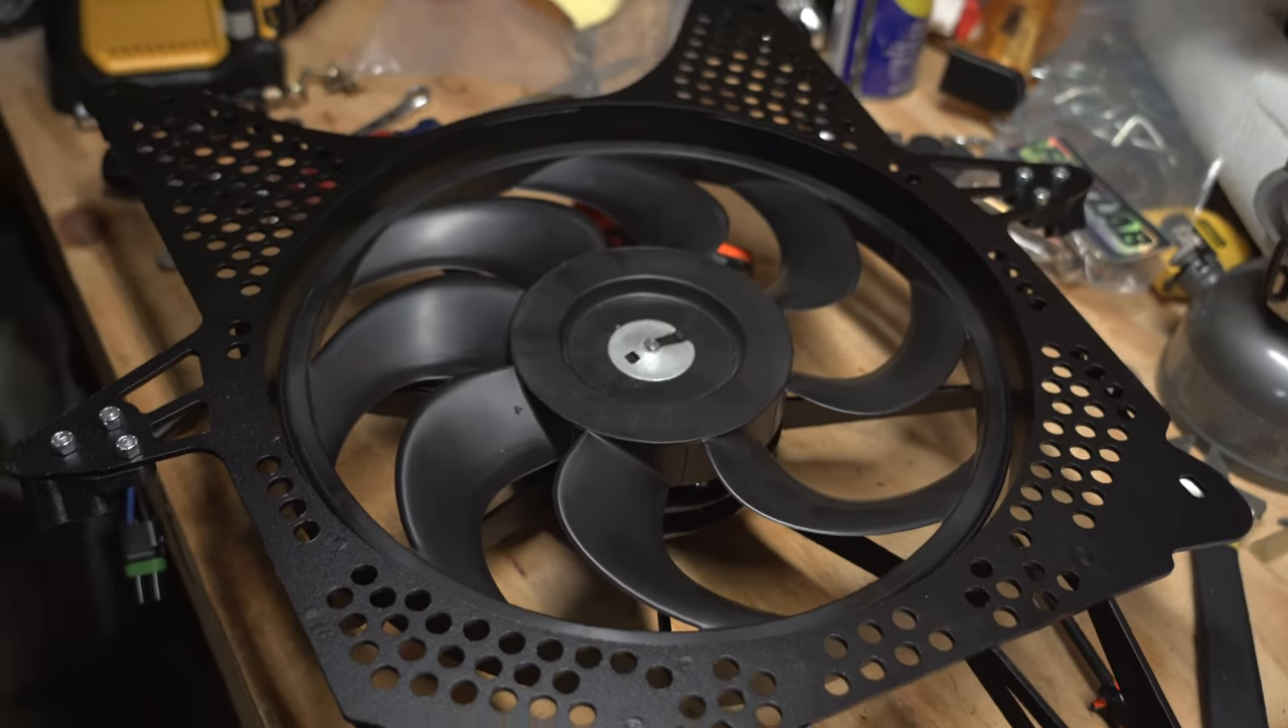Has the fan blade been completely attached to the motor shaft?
Yes.